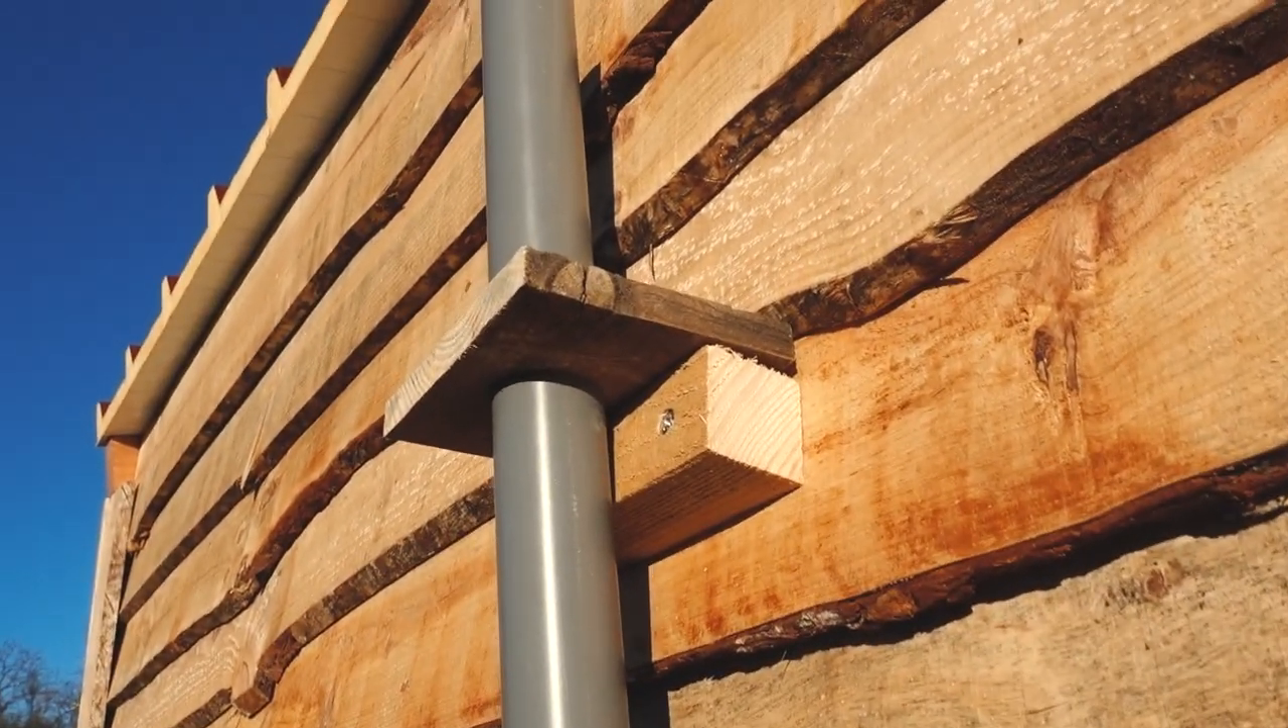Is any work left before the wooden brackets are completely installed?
No.